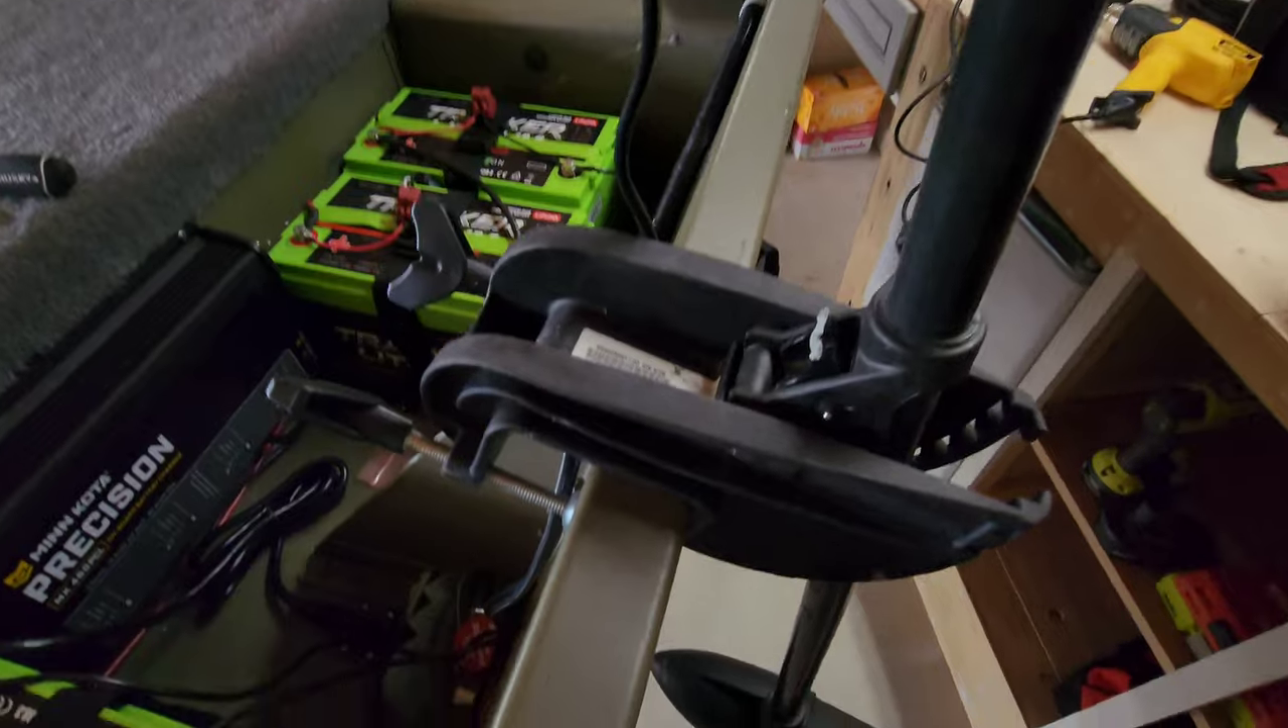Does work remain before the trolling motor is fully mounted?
No.